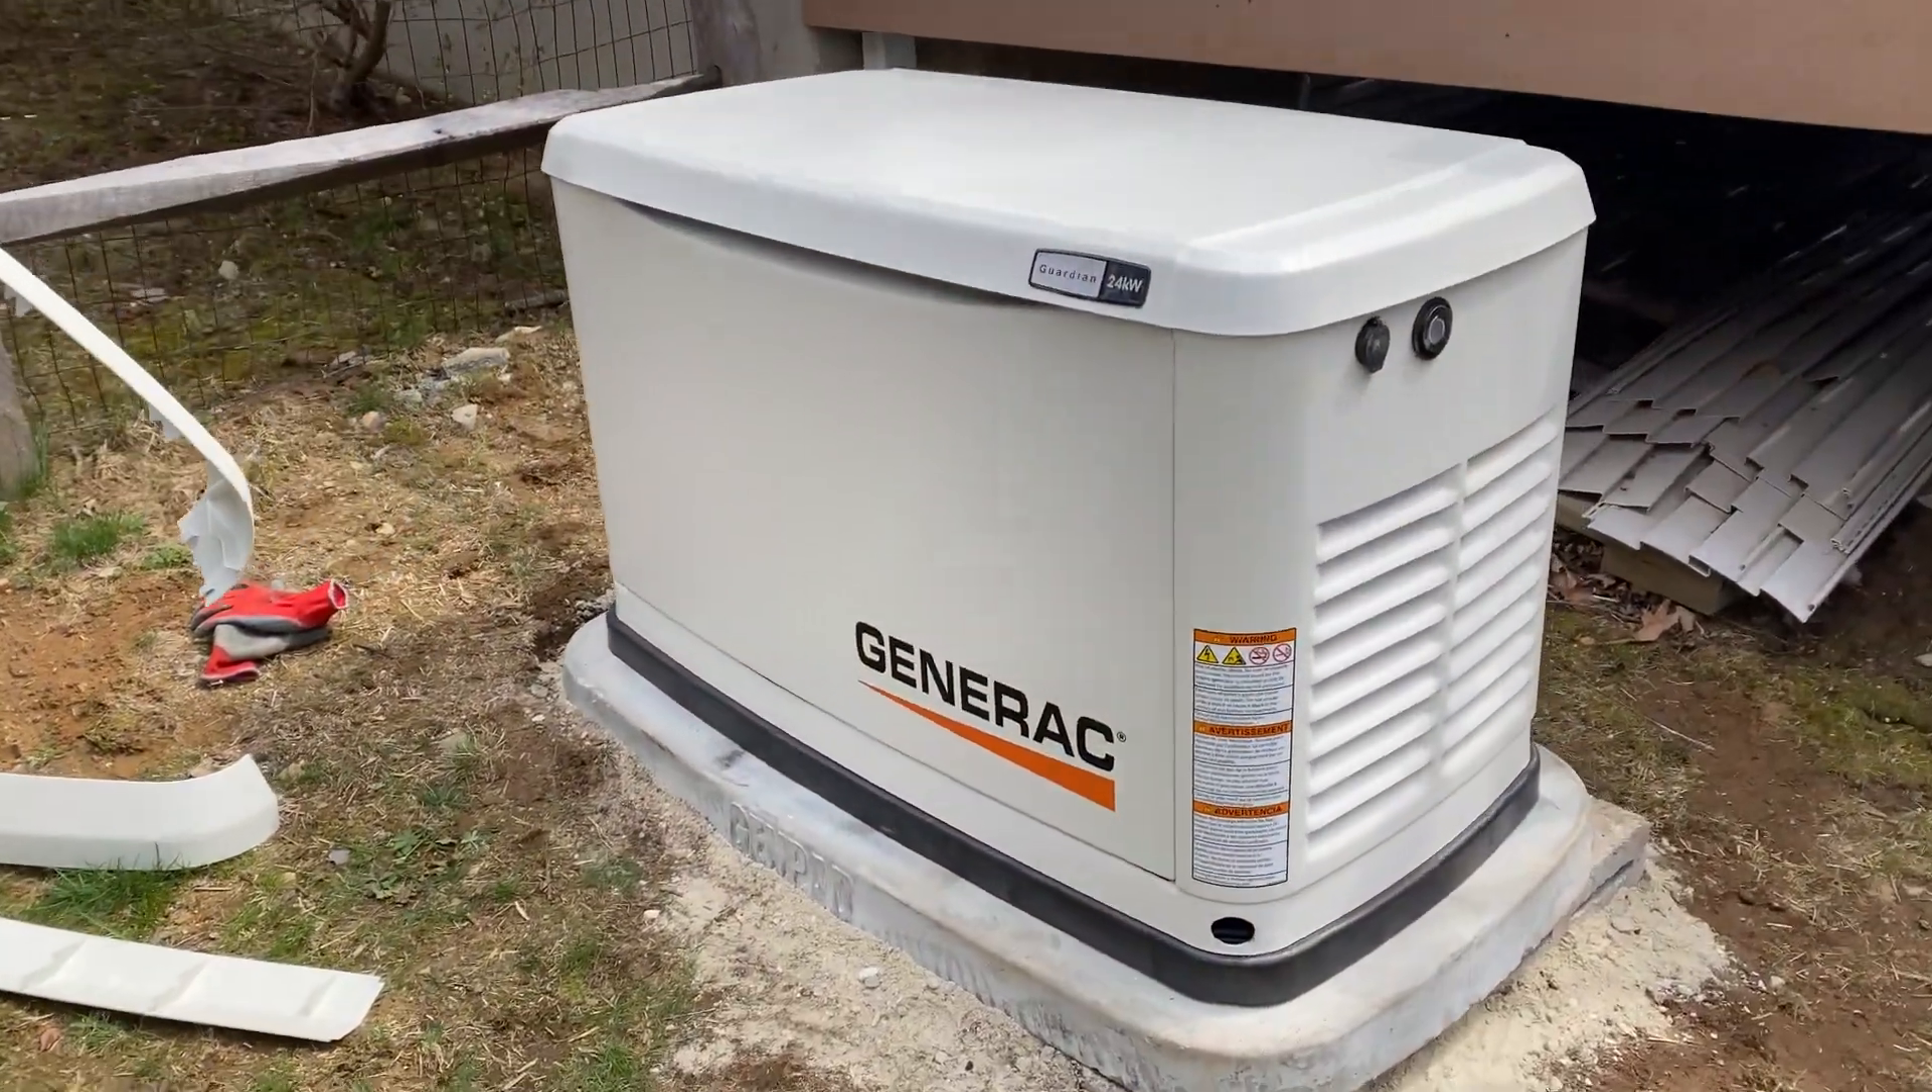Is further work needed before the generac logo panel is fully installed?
No.